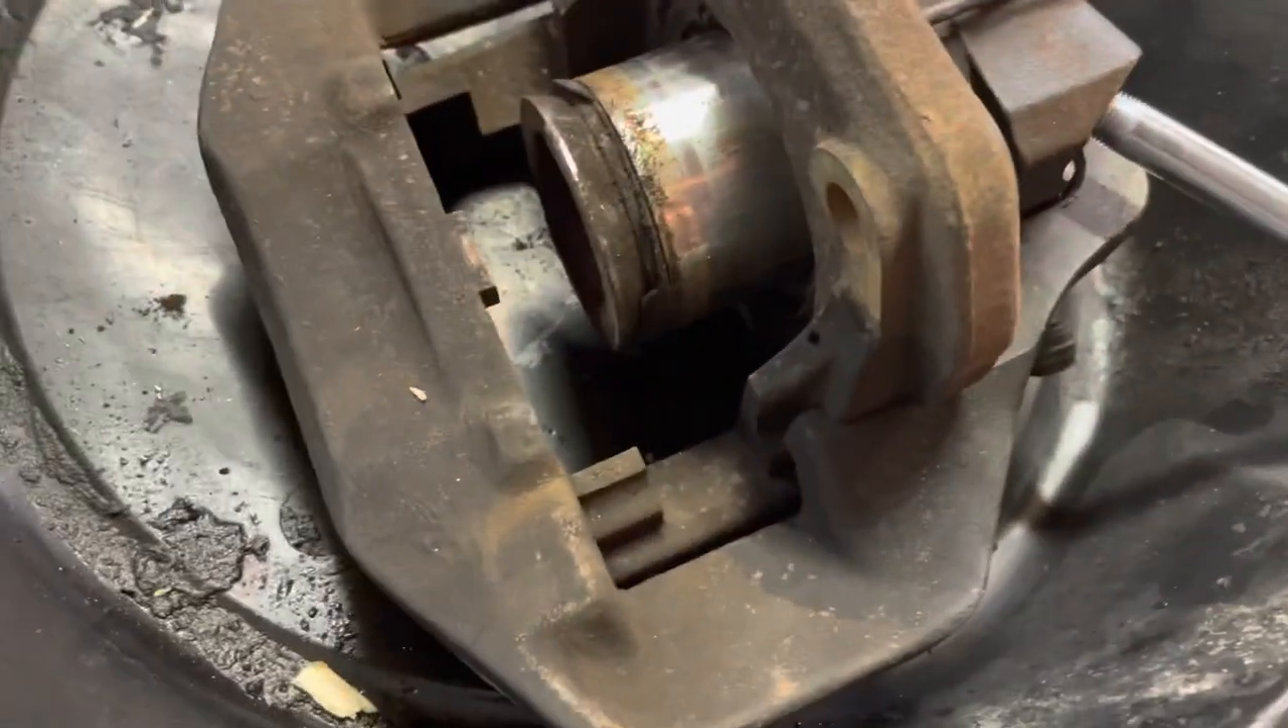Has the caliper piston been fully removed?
No.